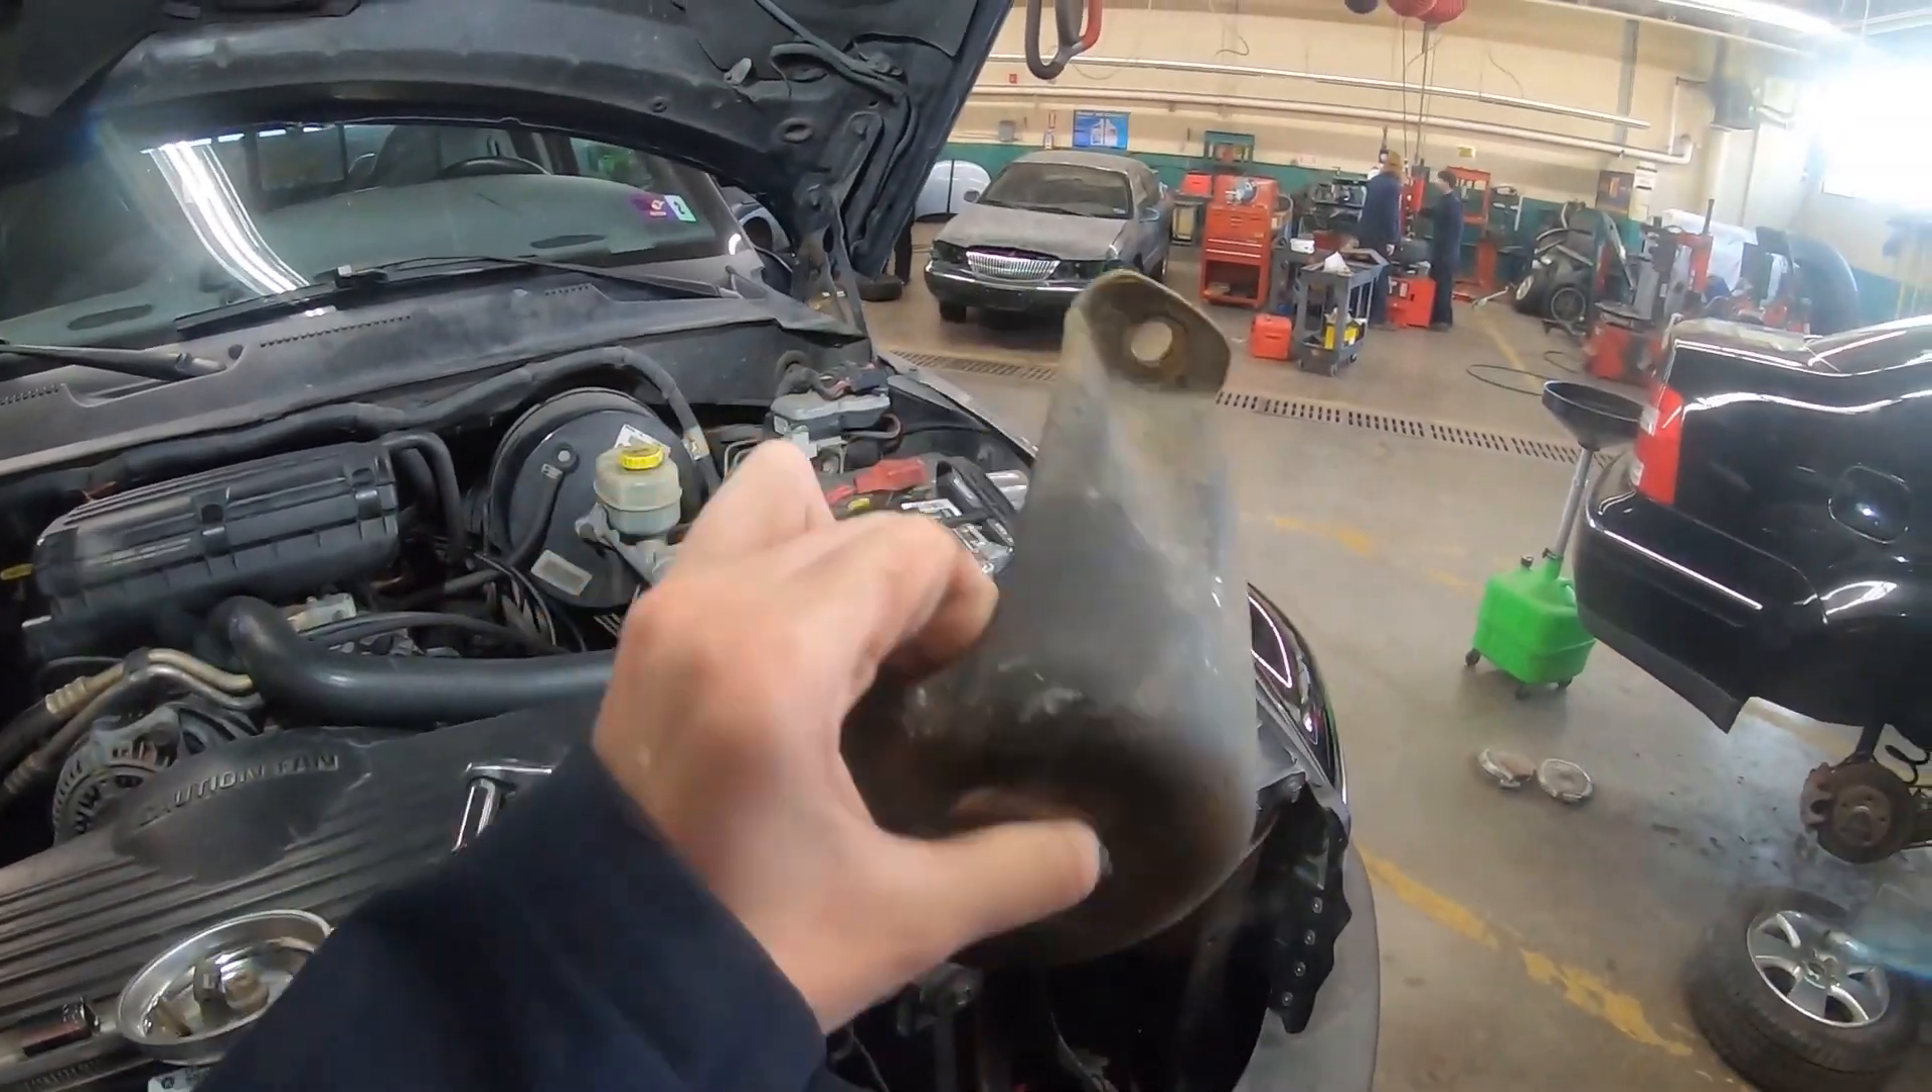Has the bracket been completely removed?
Yes.